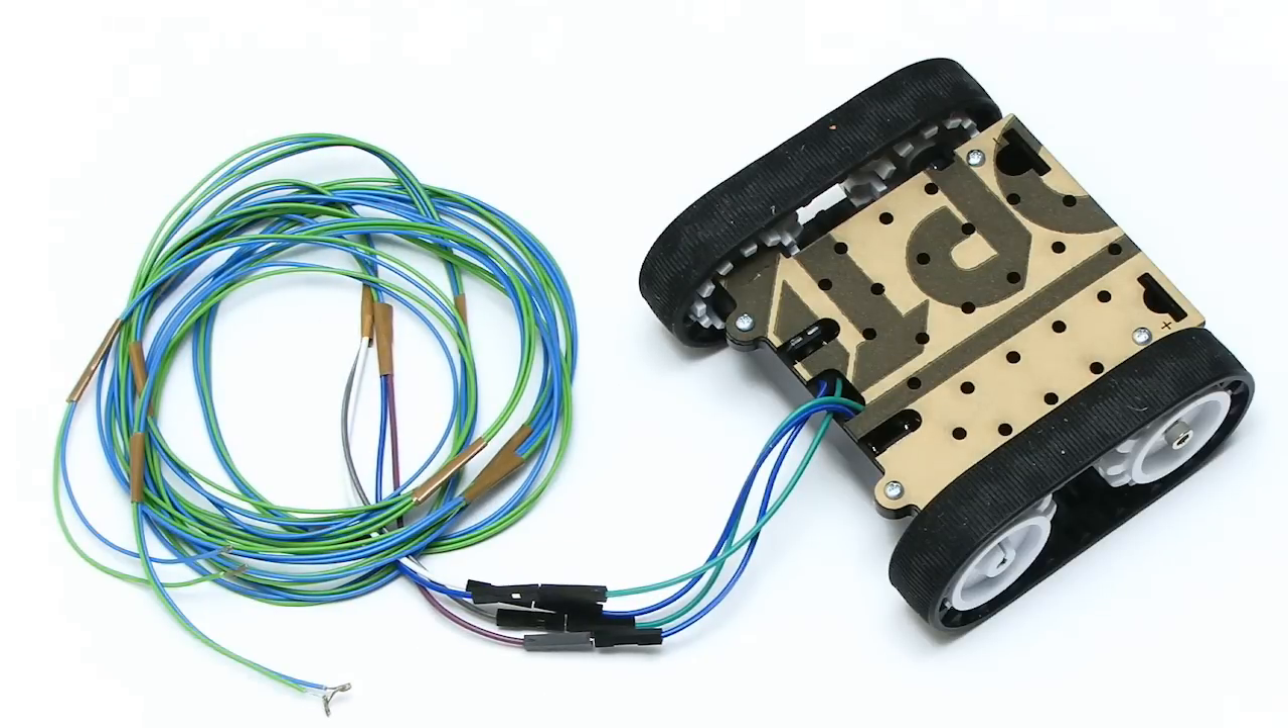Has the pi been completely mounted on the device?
No.